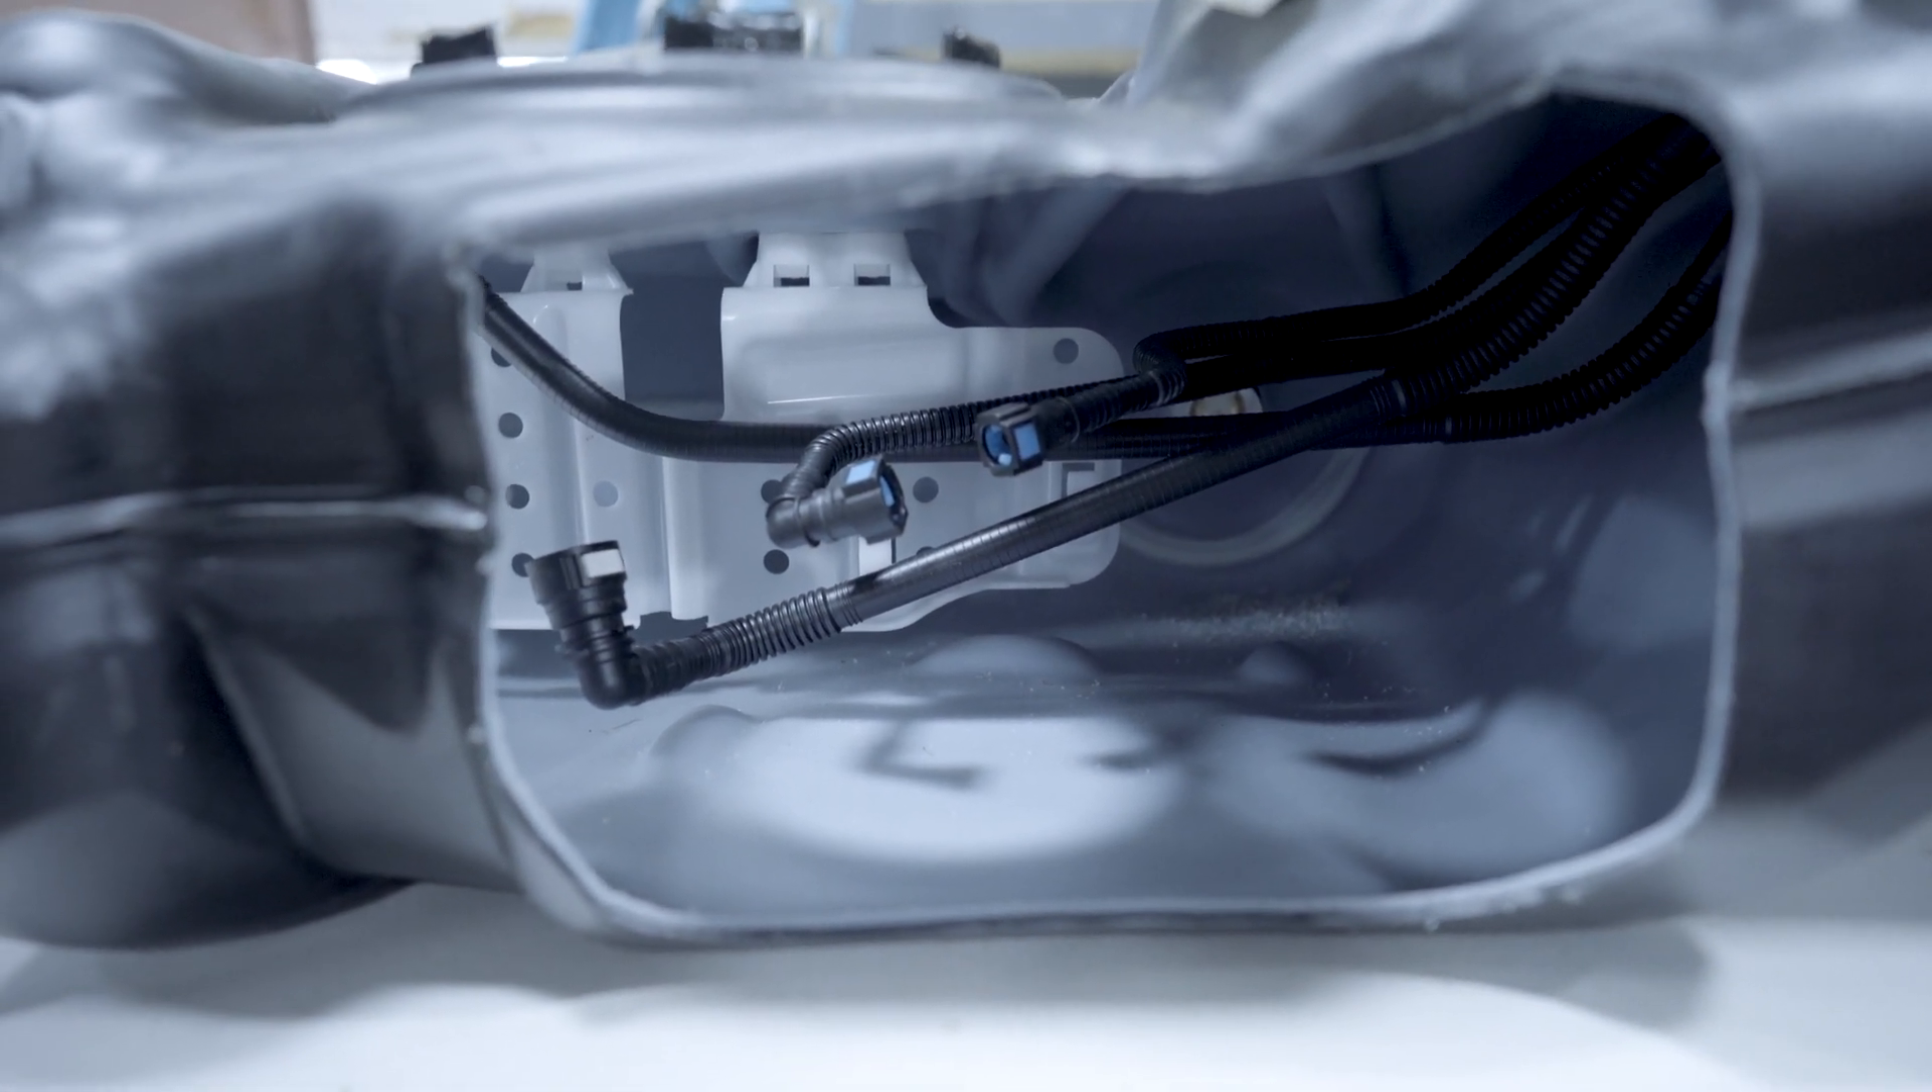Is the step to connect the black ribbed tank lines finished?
No.